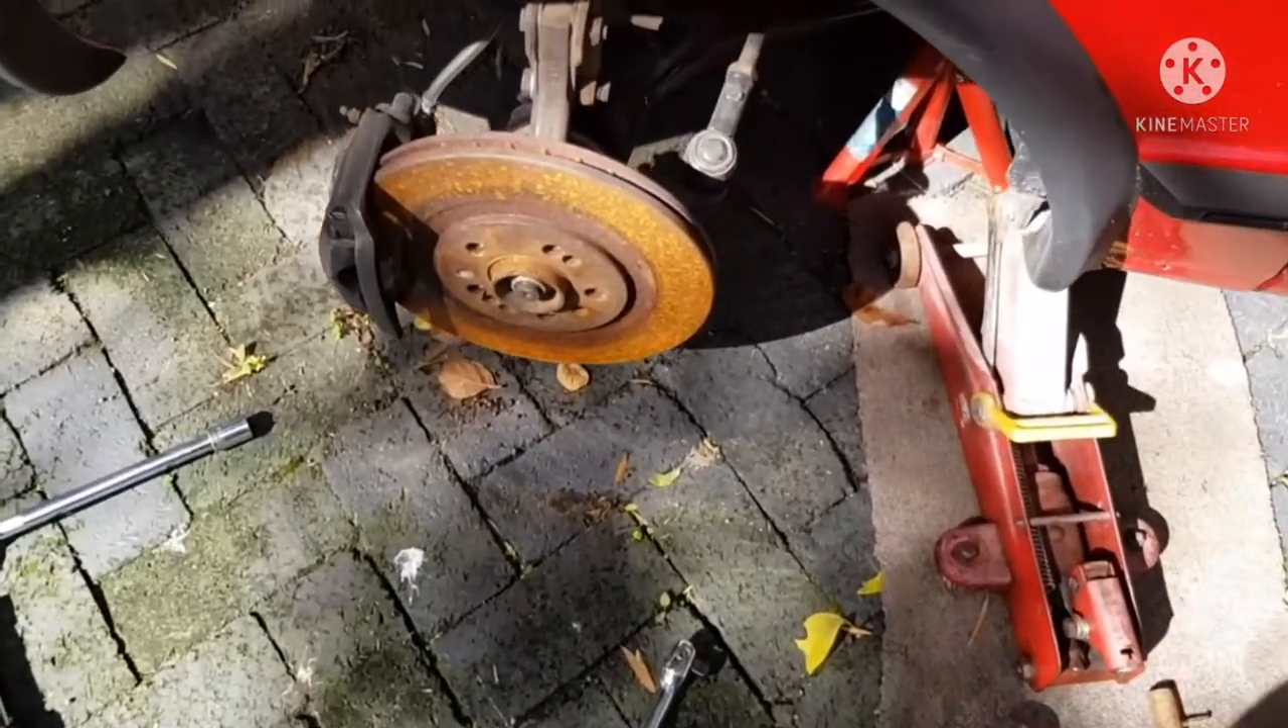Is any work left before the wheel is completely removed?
No.